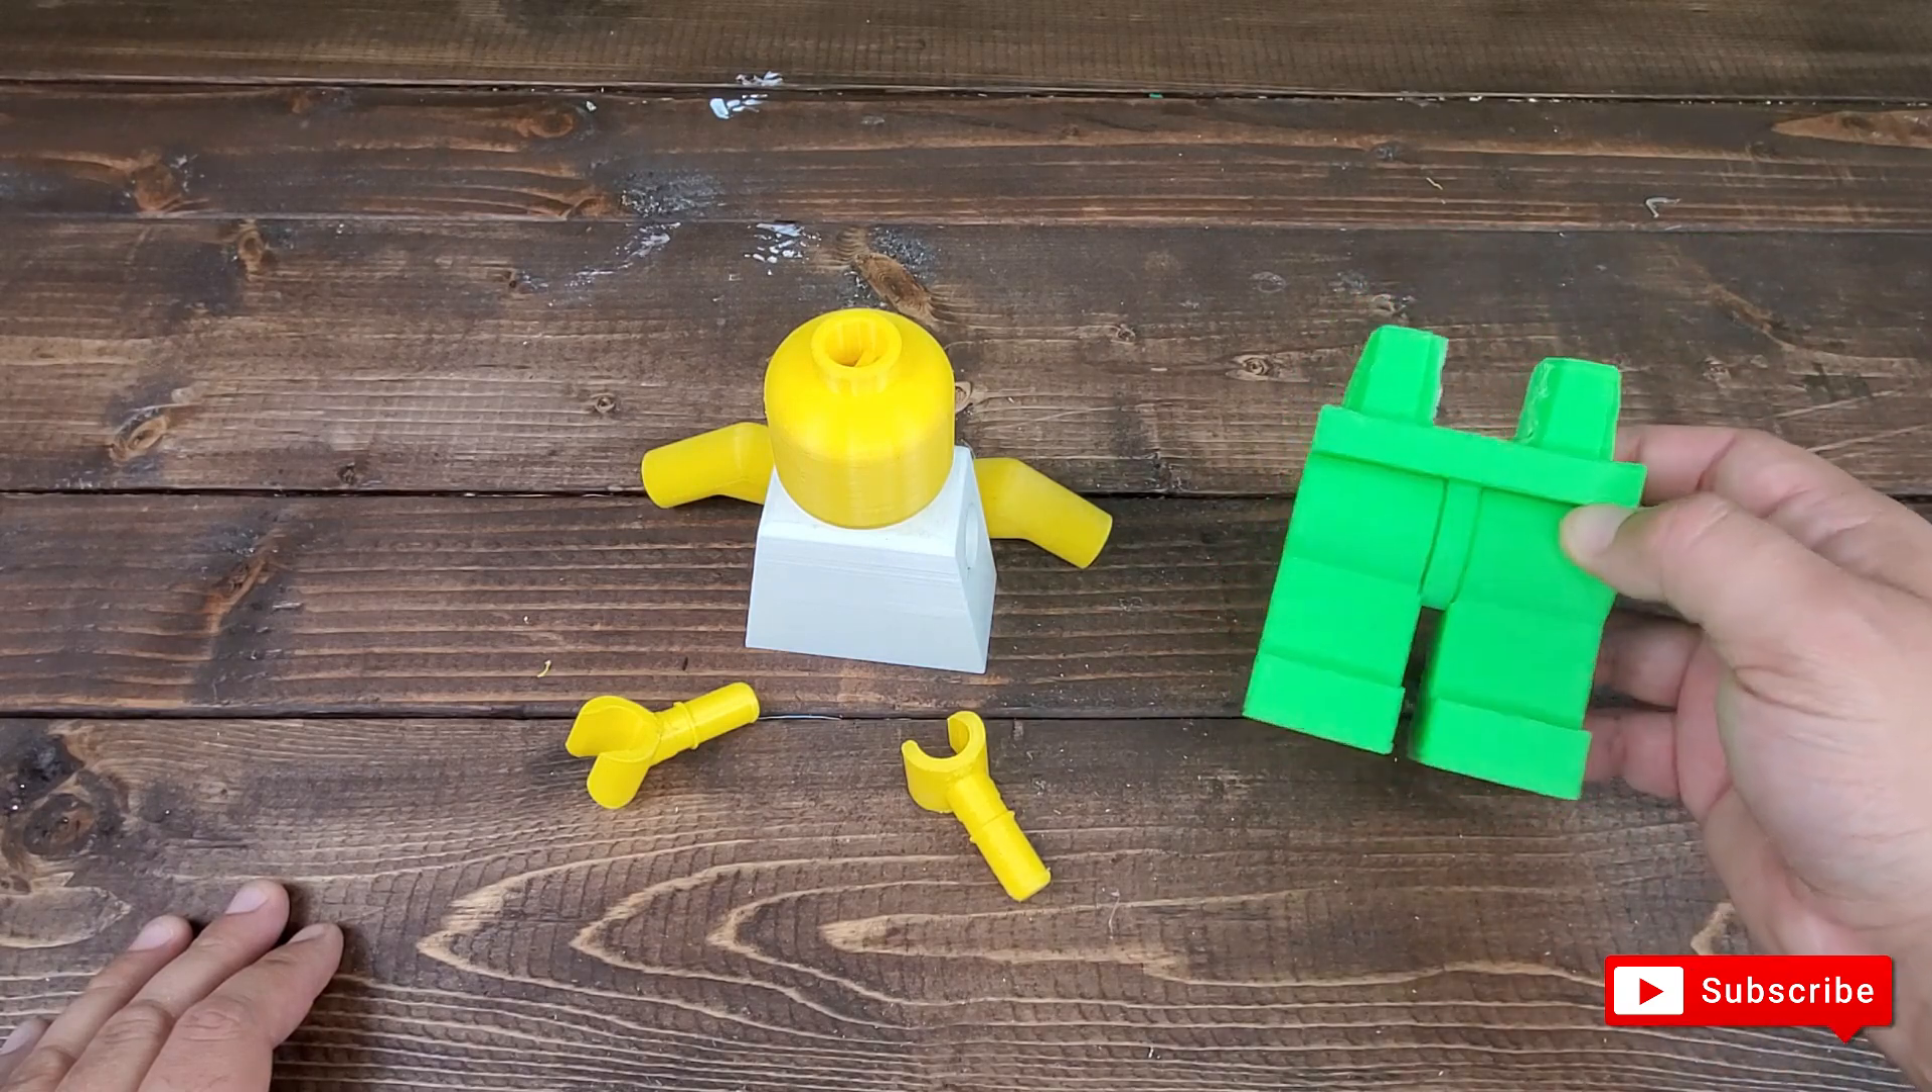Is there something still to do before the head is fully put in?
No.